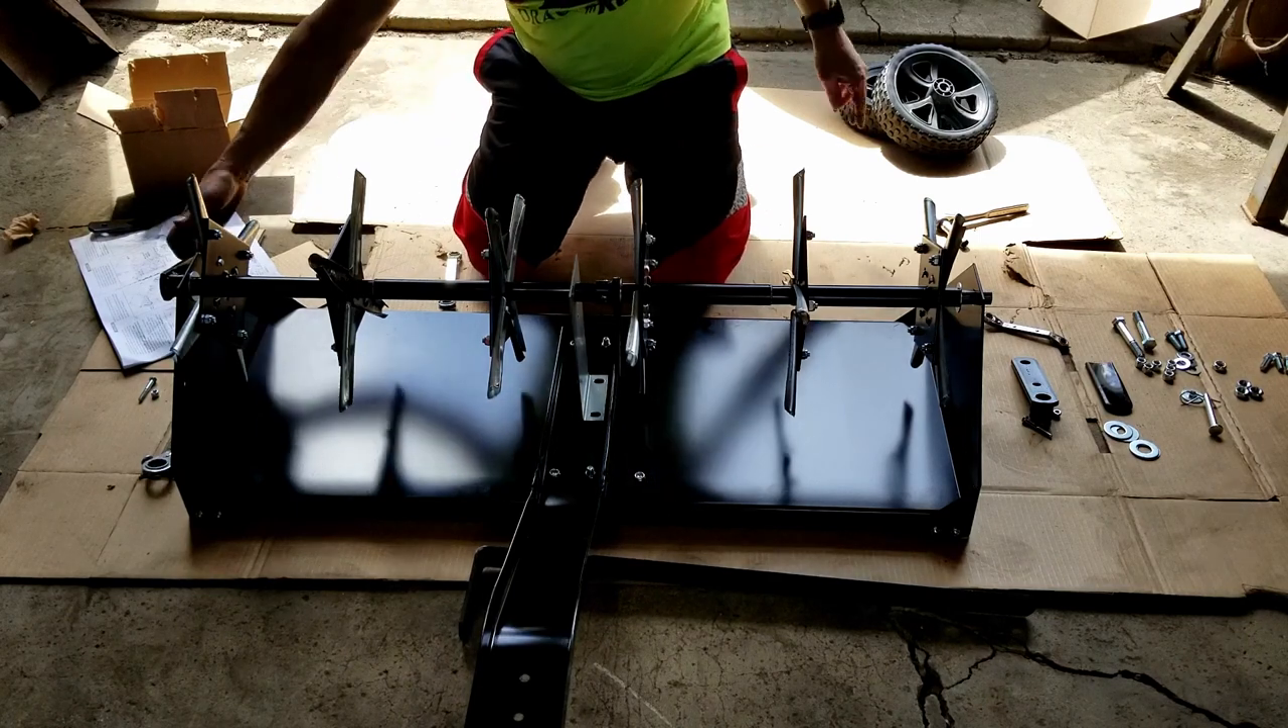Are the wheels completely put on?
No.